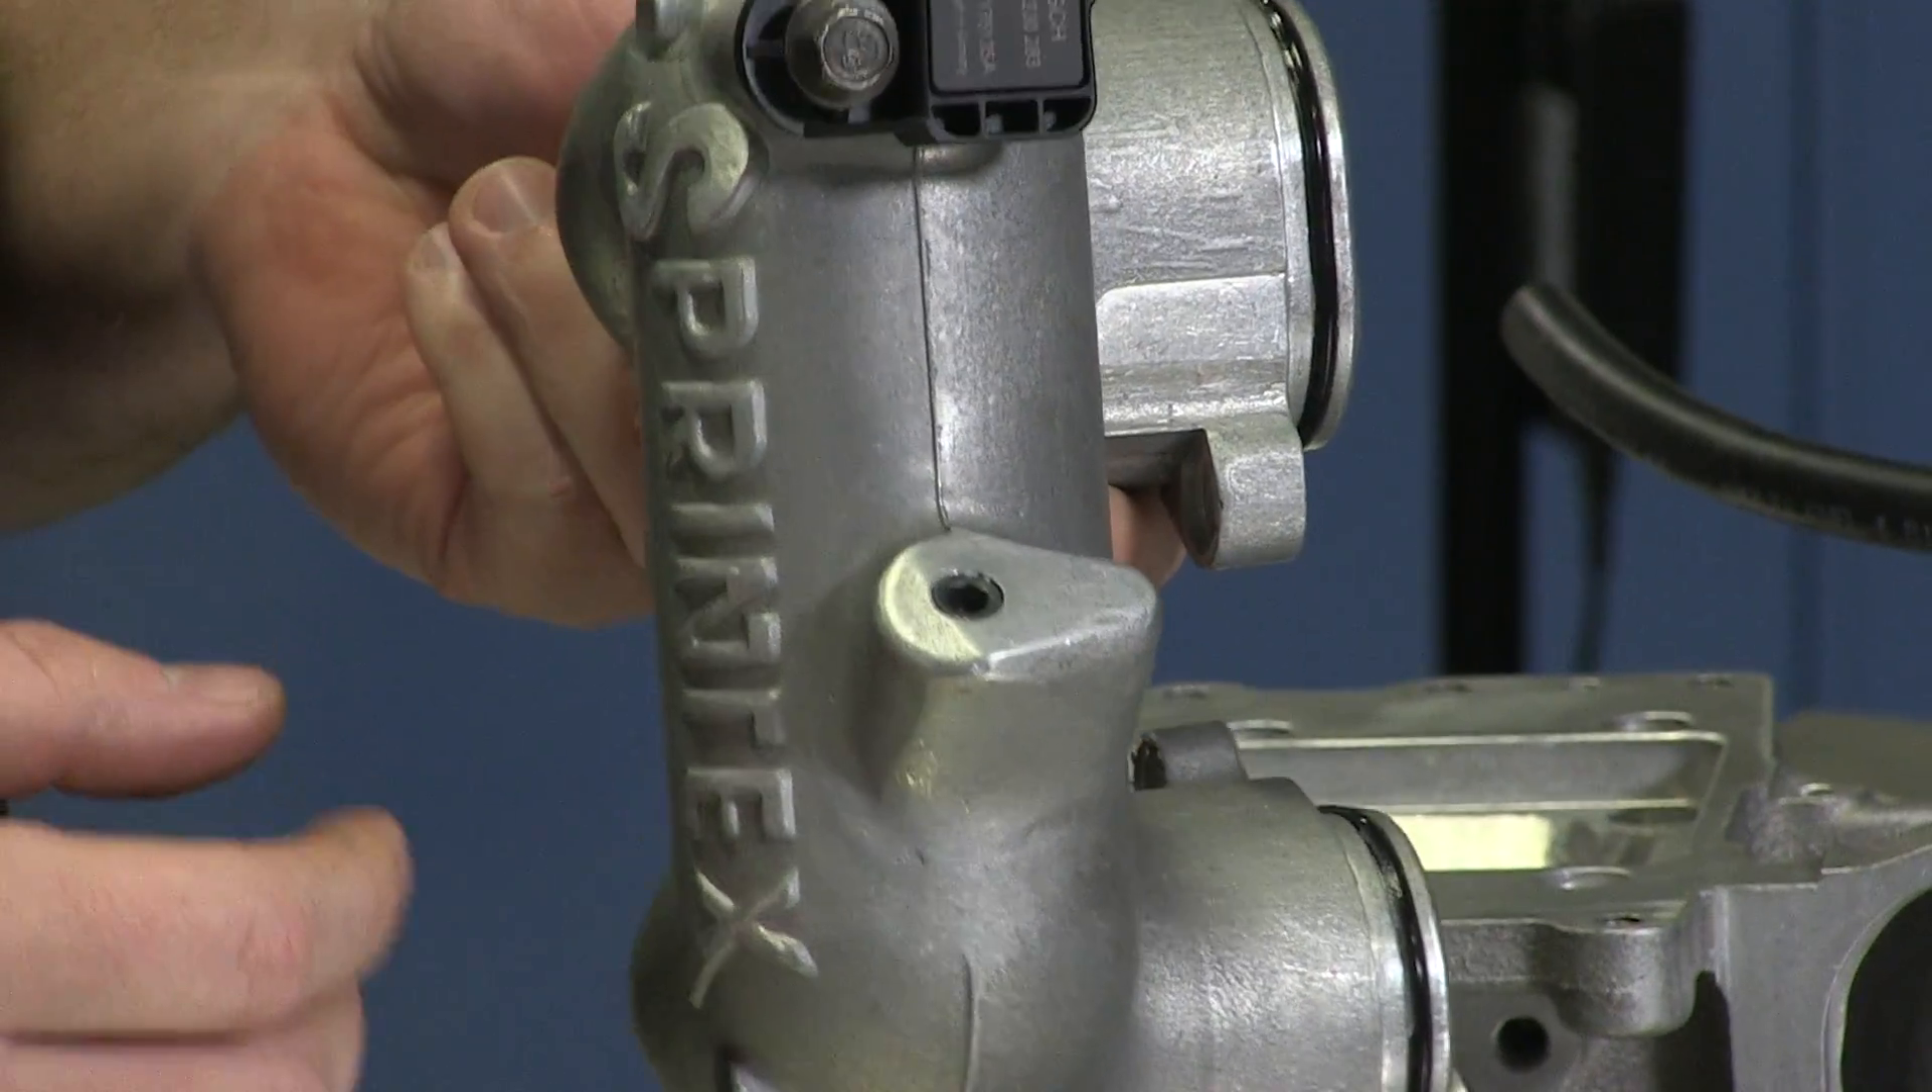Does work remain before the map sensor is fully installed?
No.